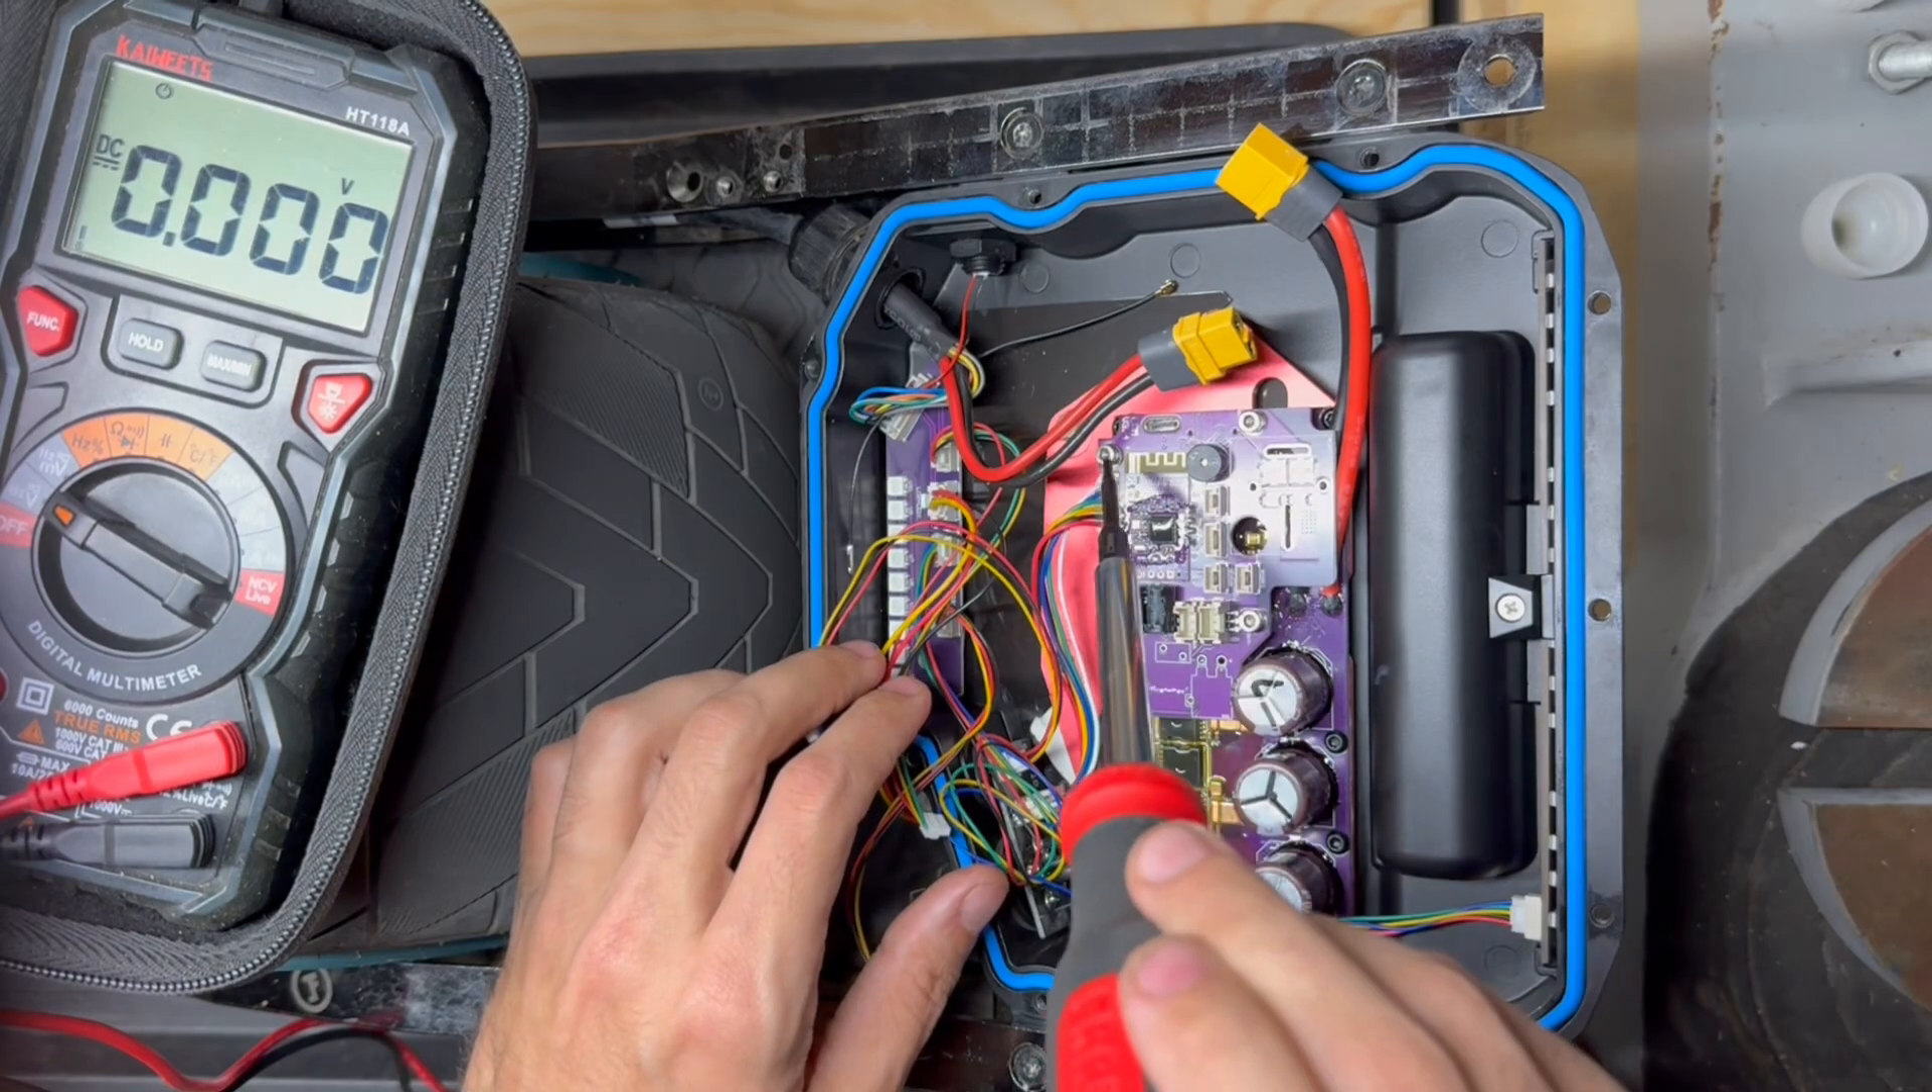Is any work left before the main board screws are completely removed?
Yes.